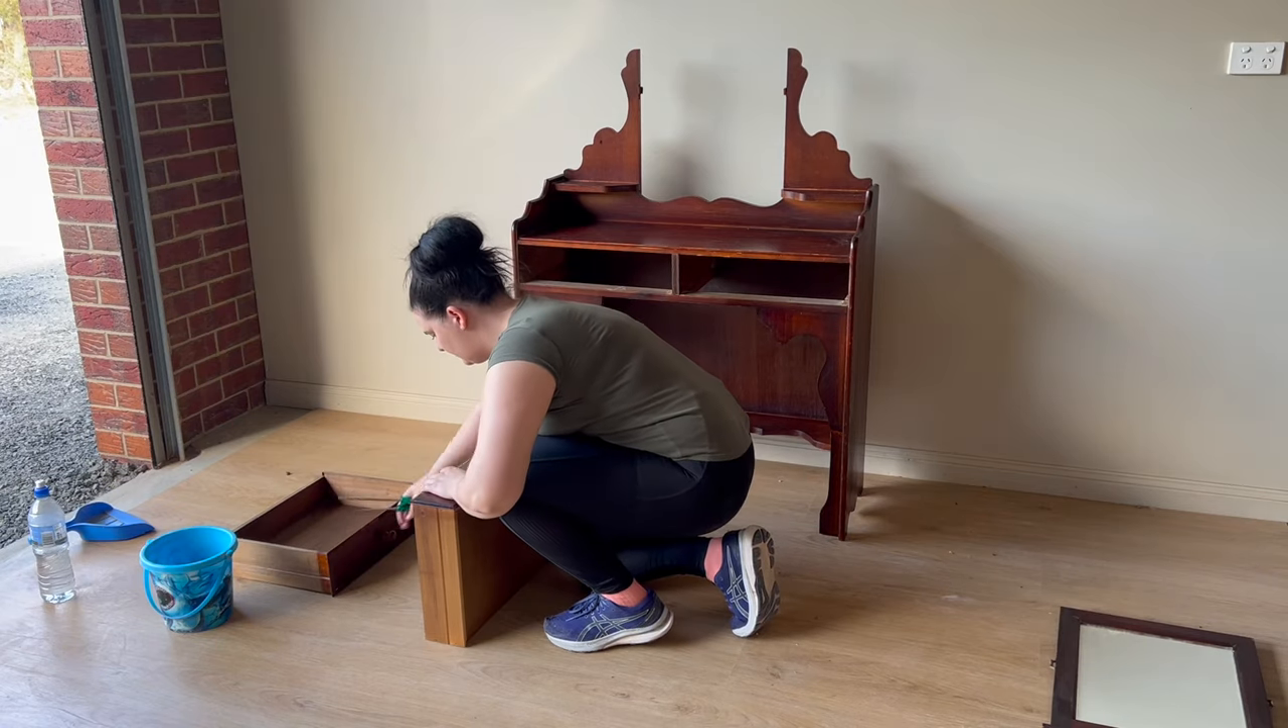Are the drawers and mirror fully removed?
Yes.